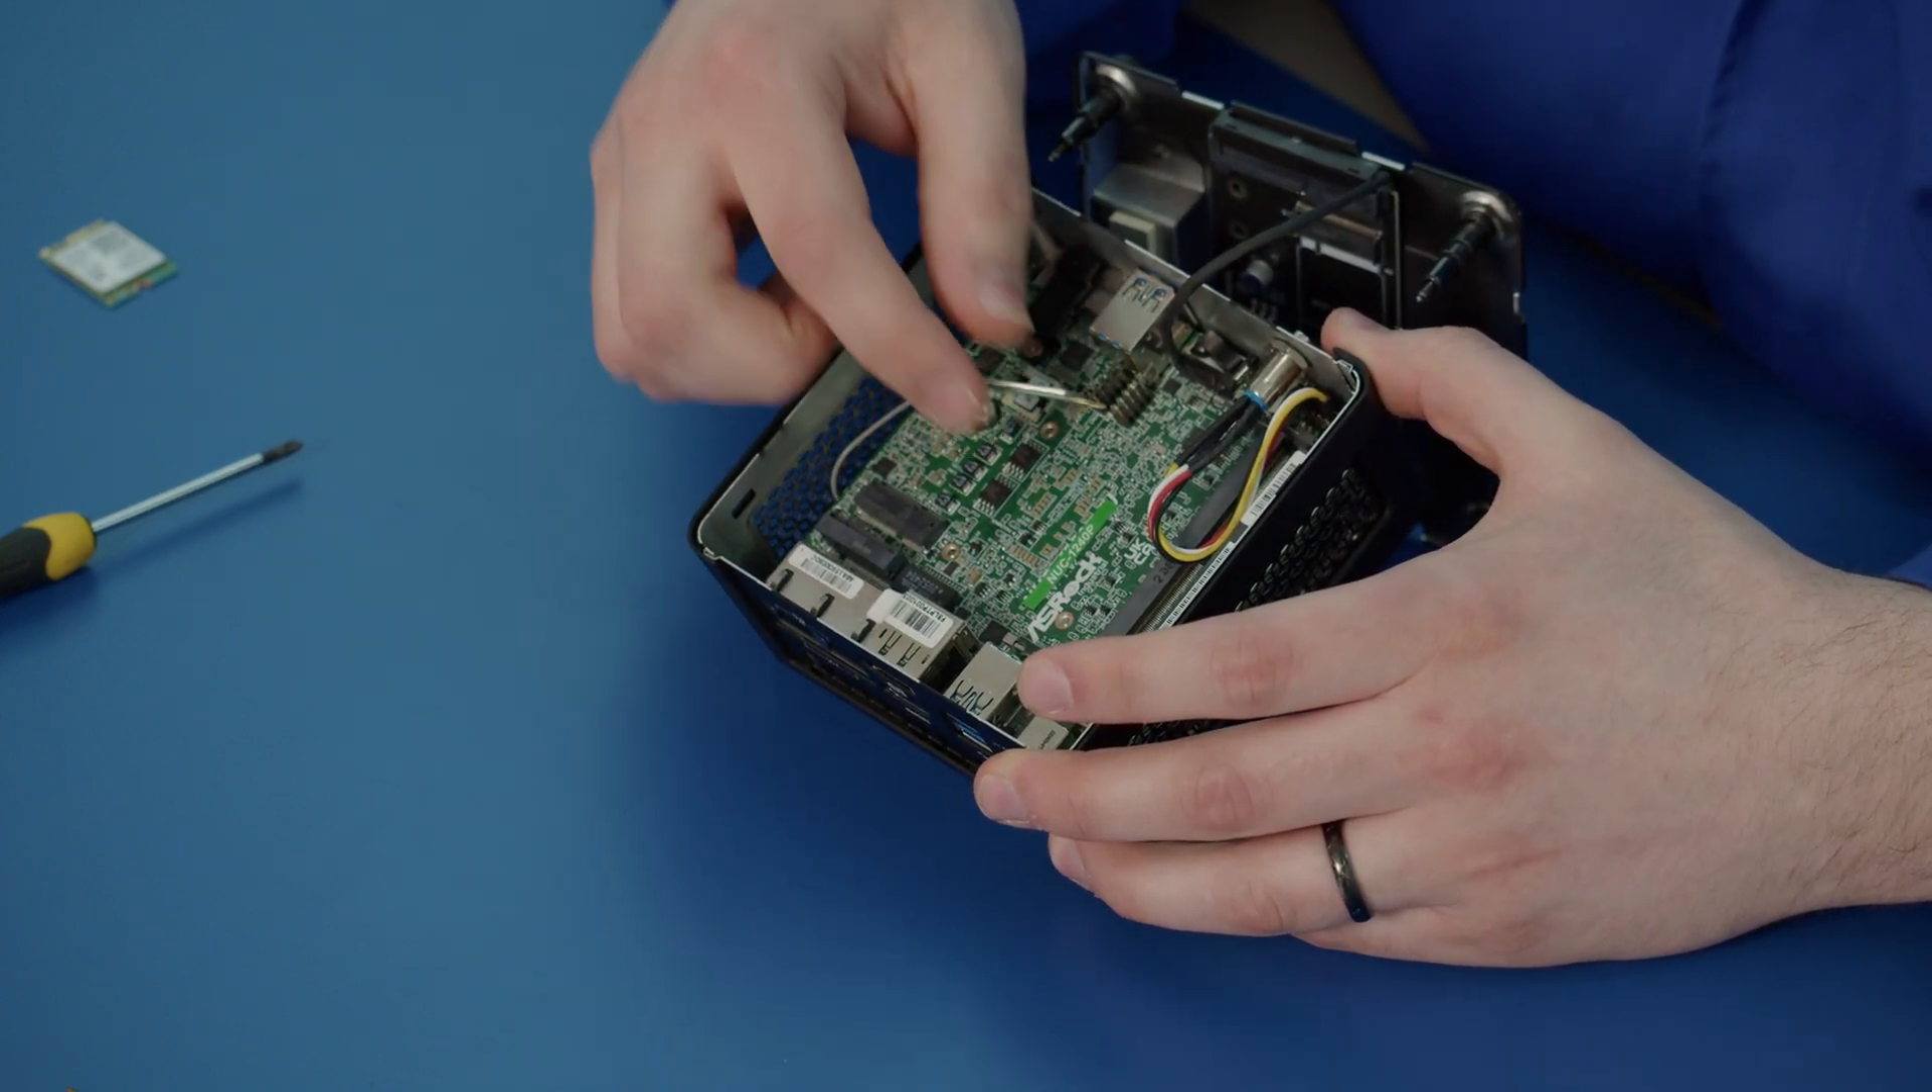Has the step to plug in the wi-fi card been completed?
No.